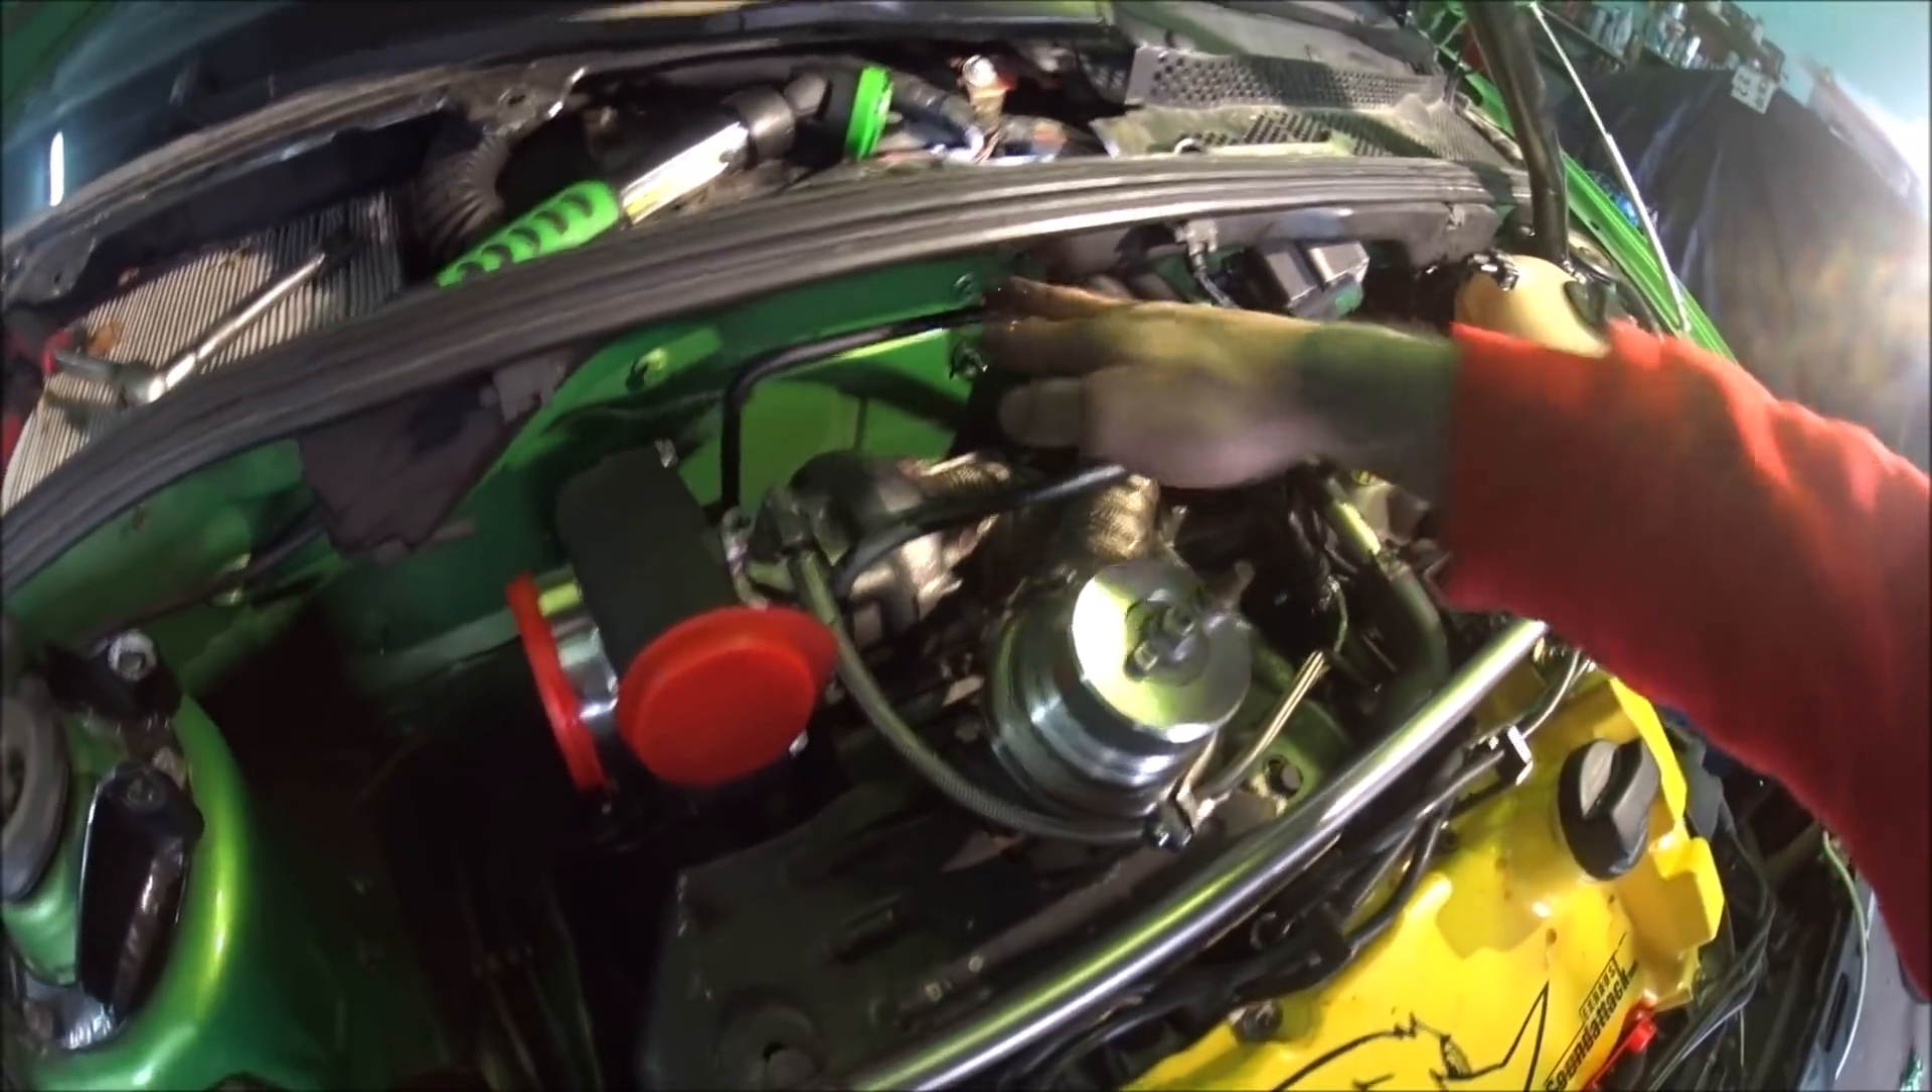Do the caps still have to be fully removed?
Yes.